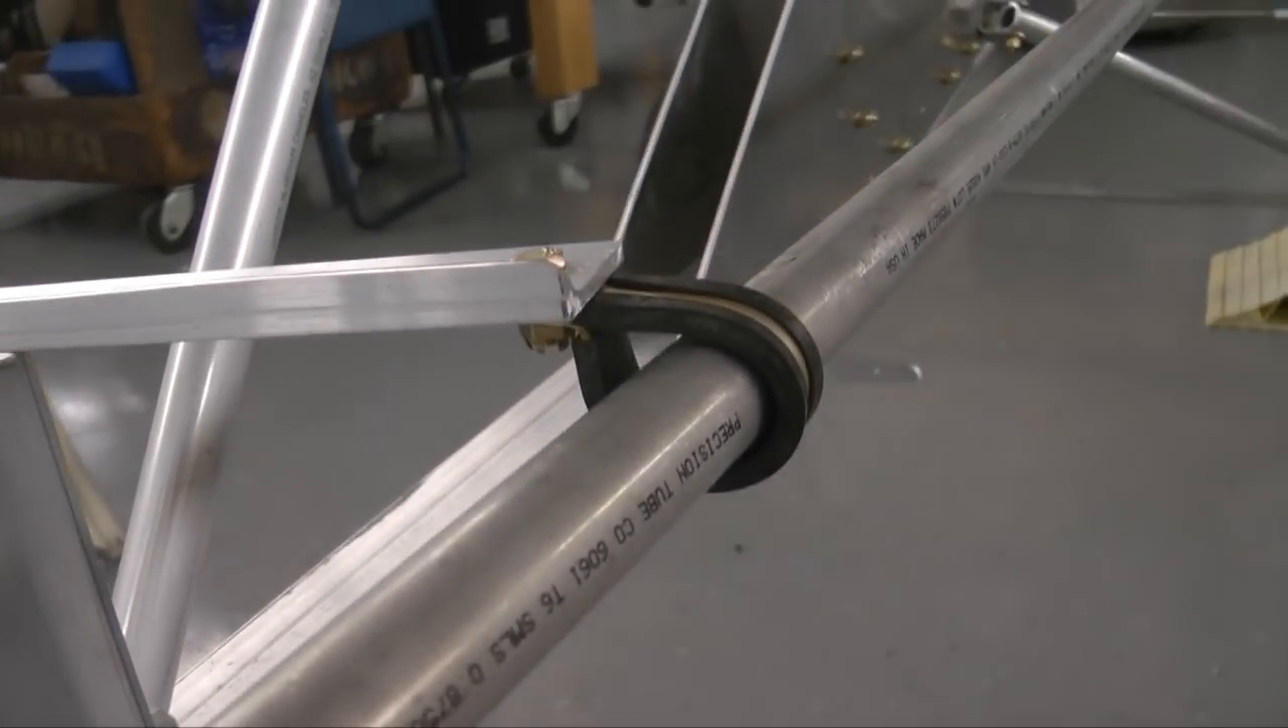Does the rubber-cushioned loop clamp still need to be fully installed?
No.